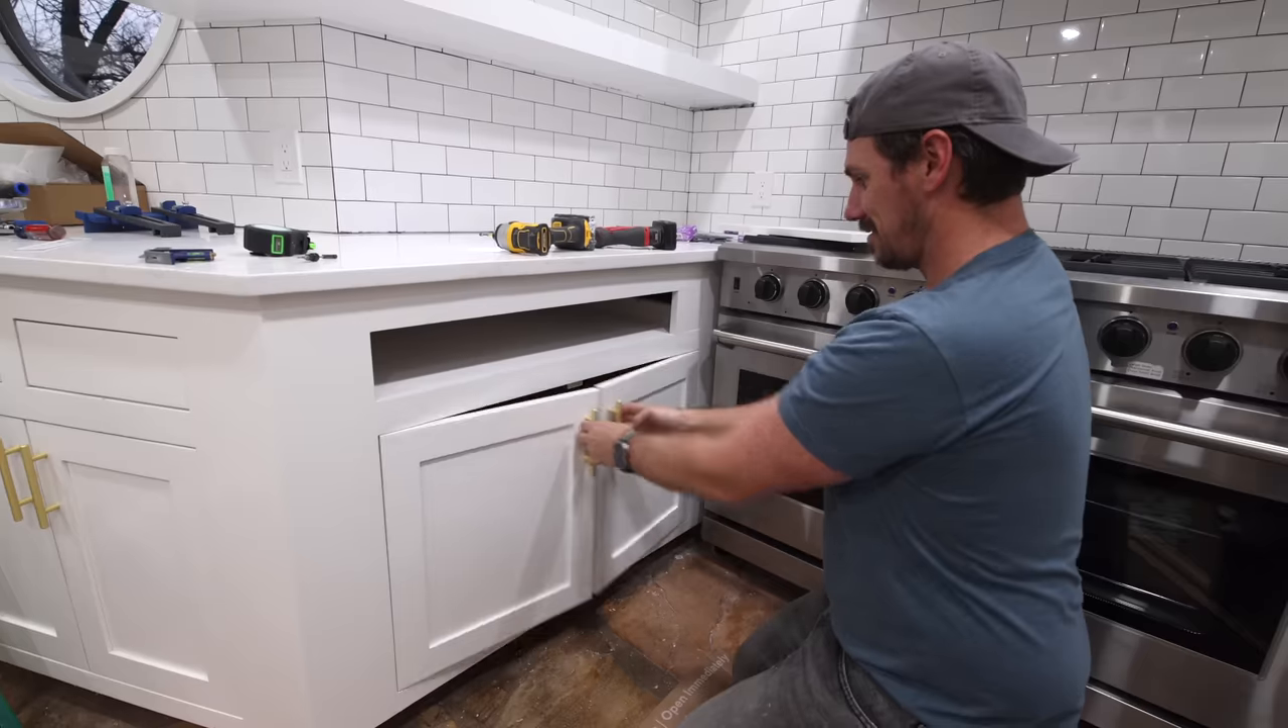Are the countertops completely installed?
Yes.